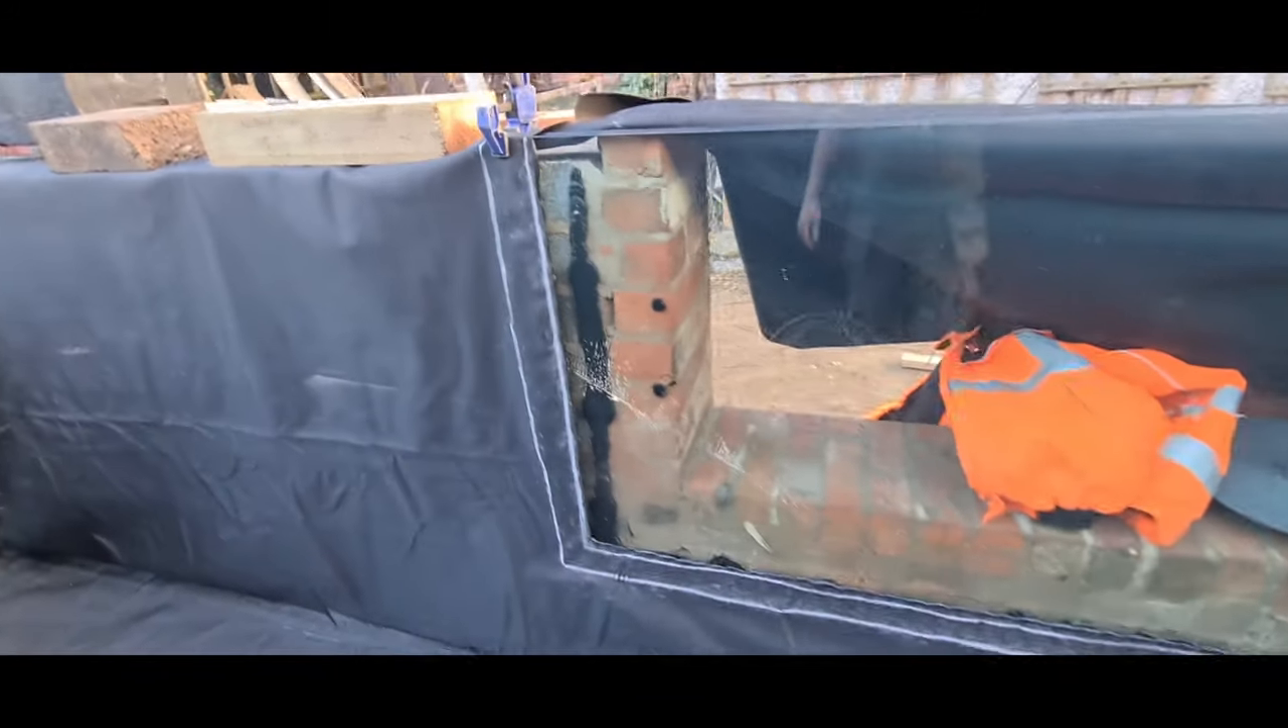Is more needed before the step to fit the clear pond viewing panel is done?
No.